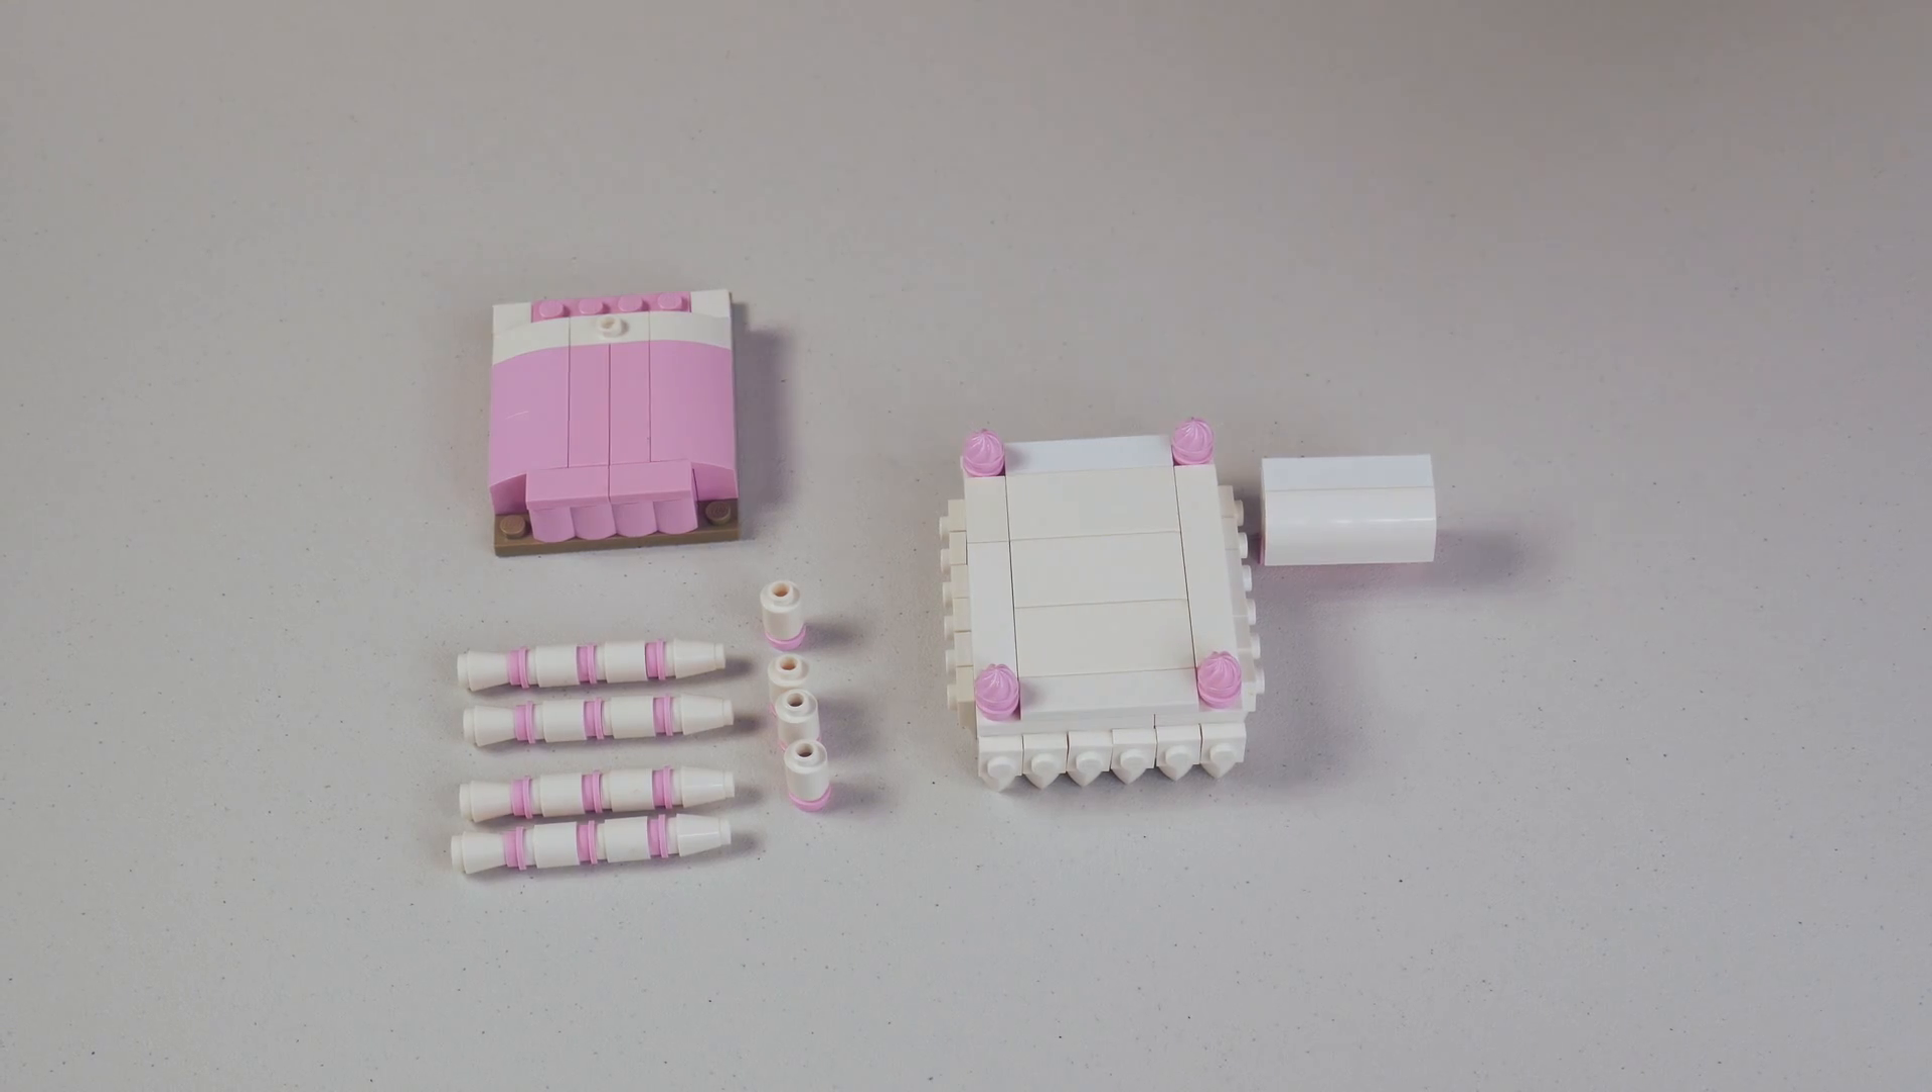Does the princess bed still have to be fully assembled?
Yes.